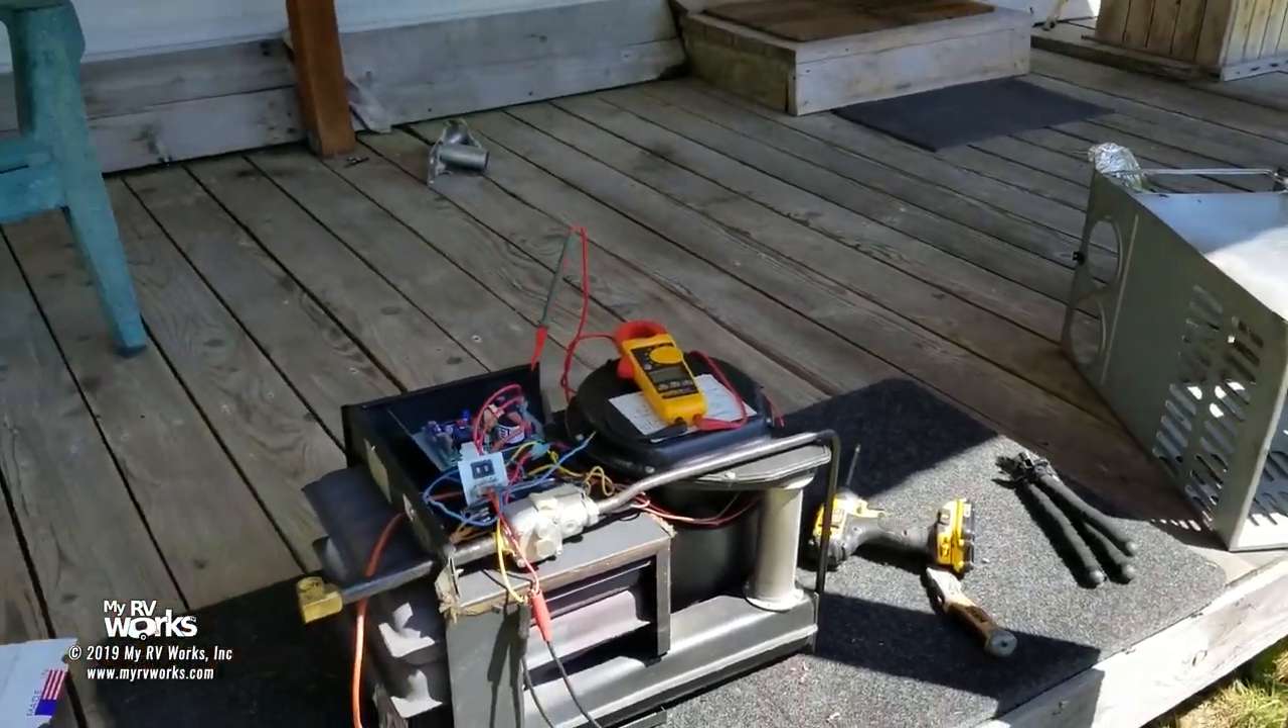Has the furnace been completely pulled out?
Yes.